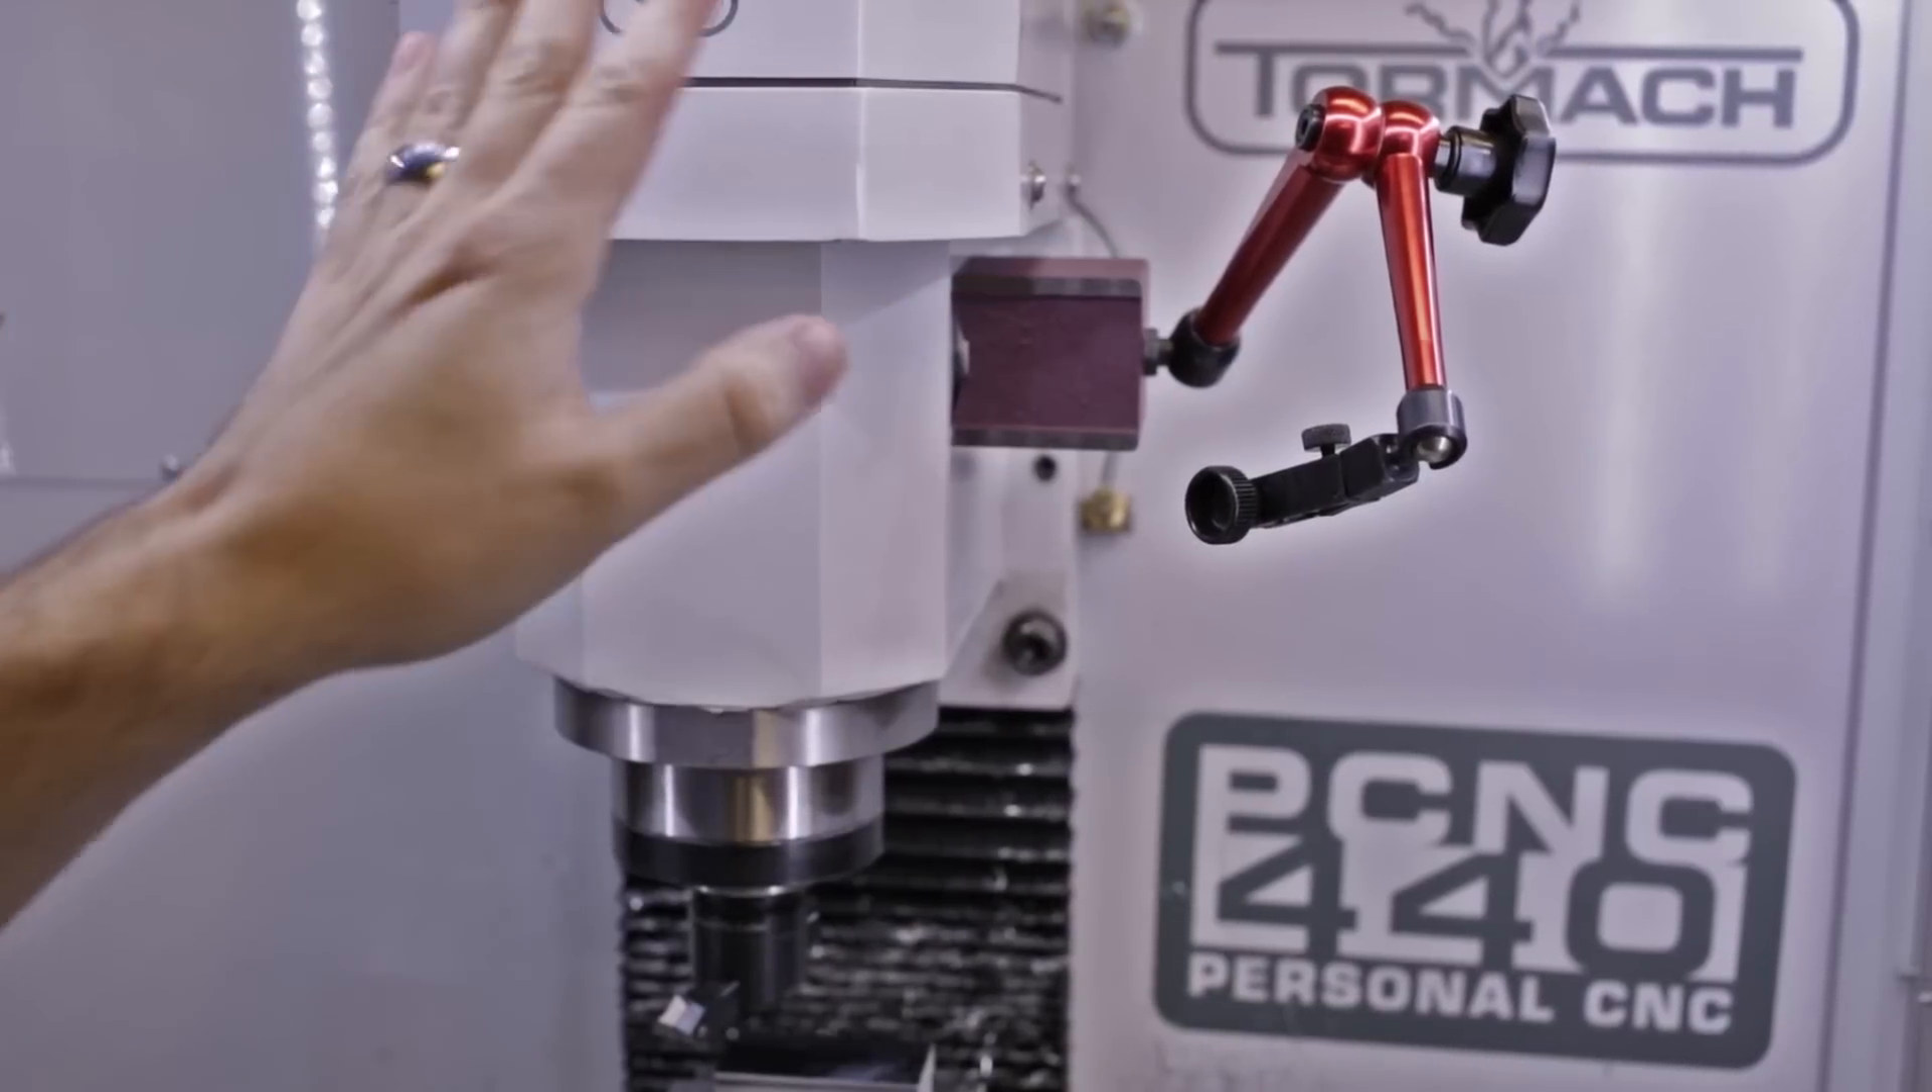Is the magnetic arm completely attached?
Yes.